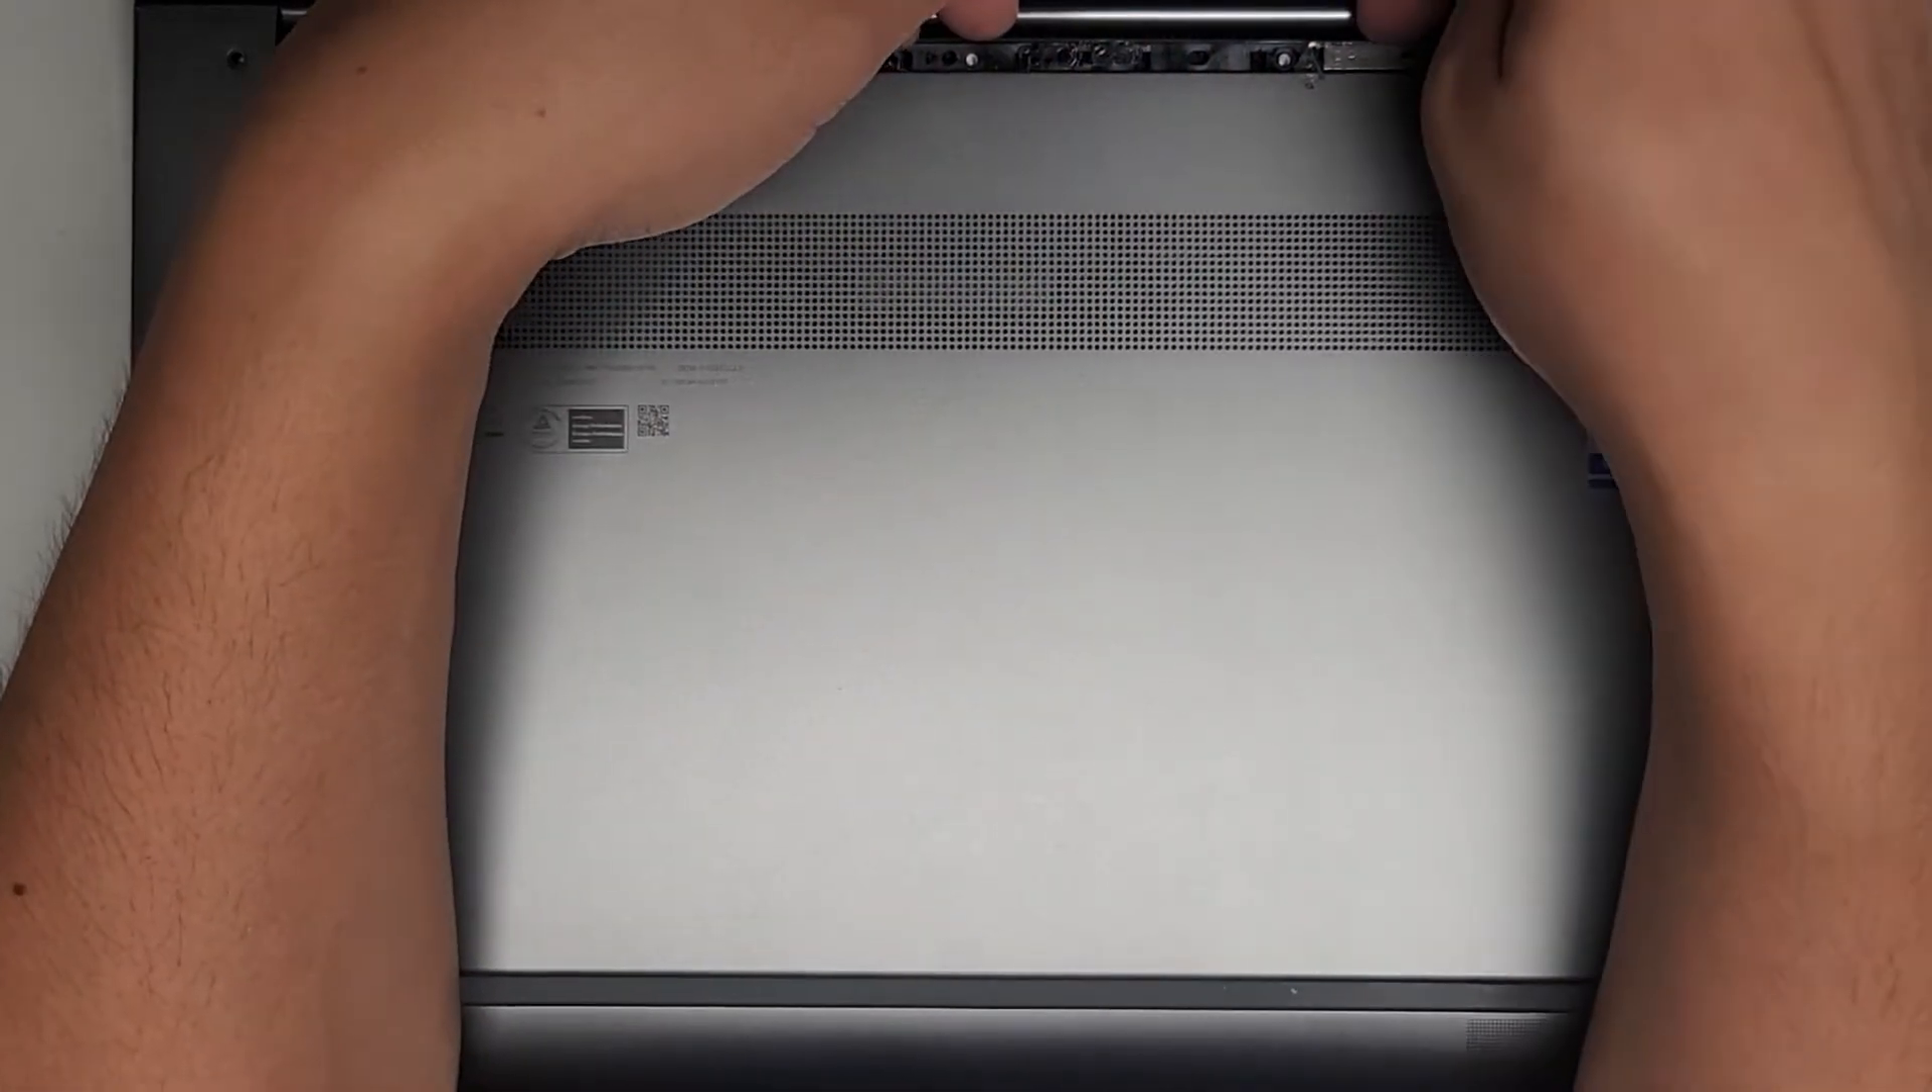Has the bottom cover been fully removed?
No.